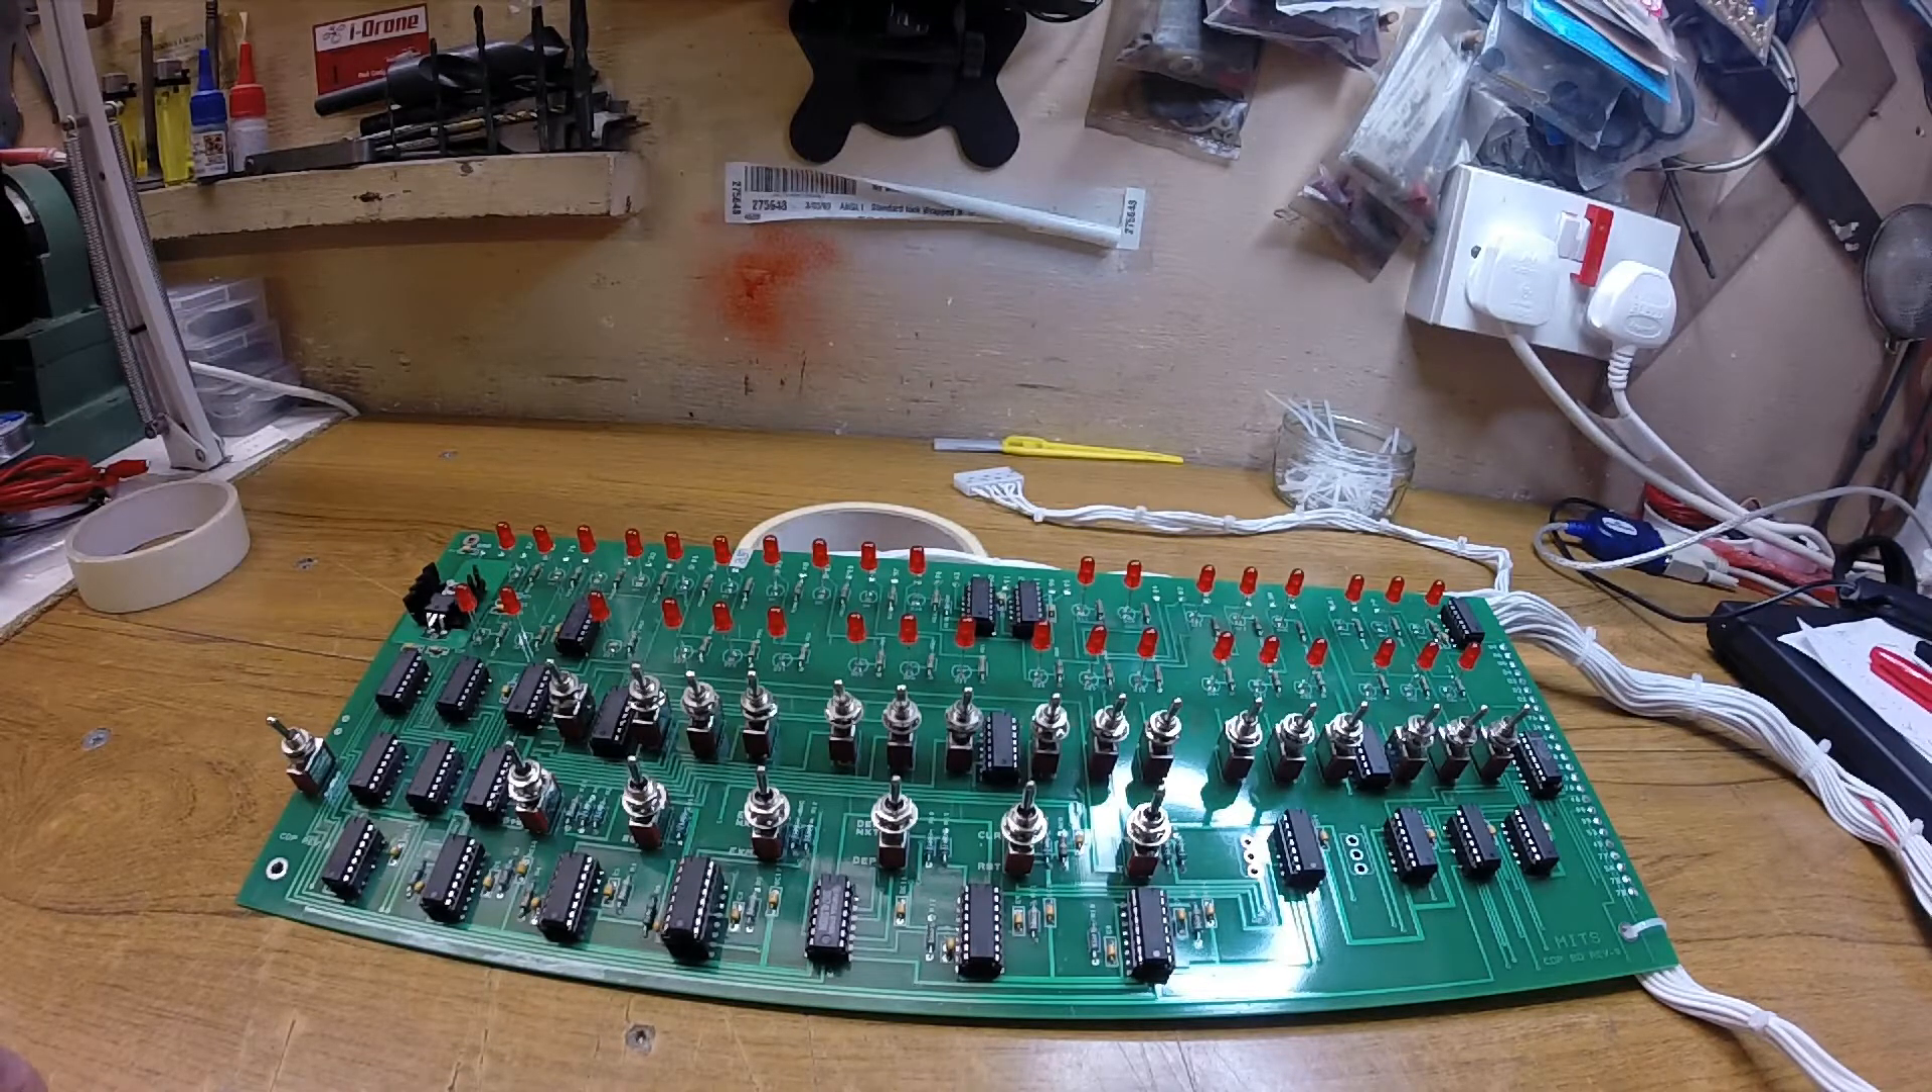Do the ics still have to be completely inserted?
No.